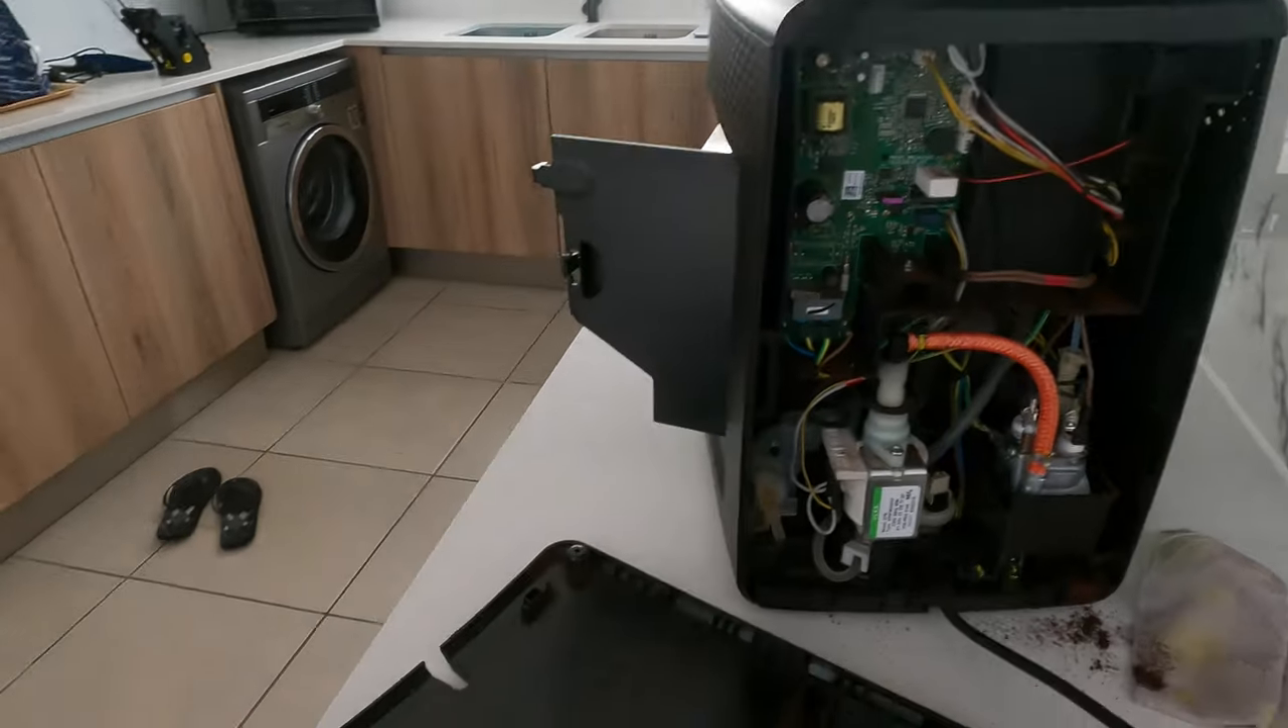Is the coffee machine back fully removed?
Yes.